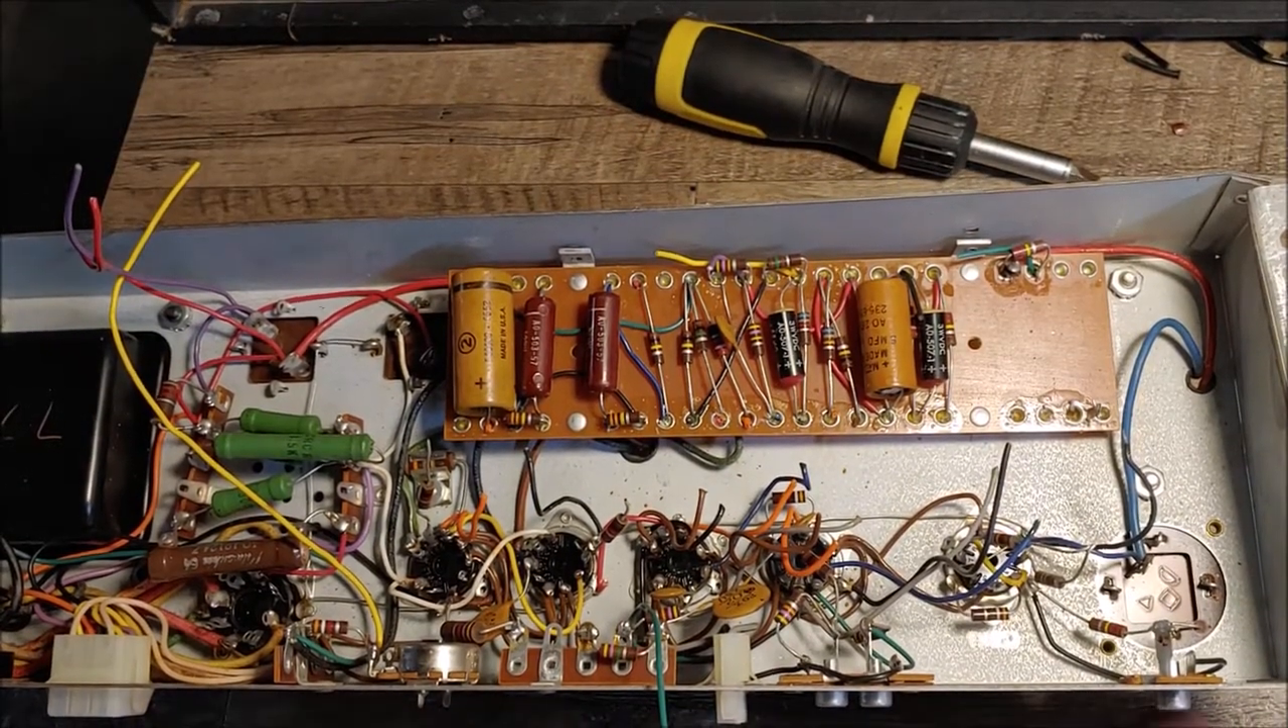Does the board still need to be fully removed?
Yes.